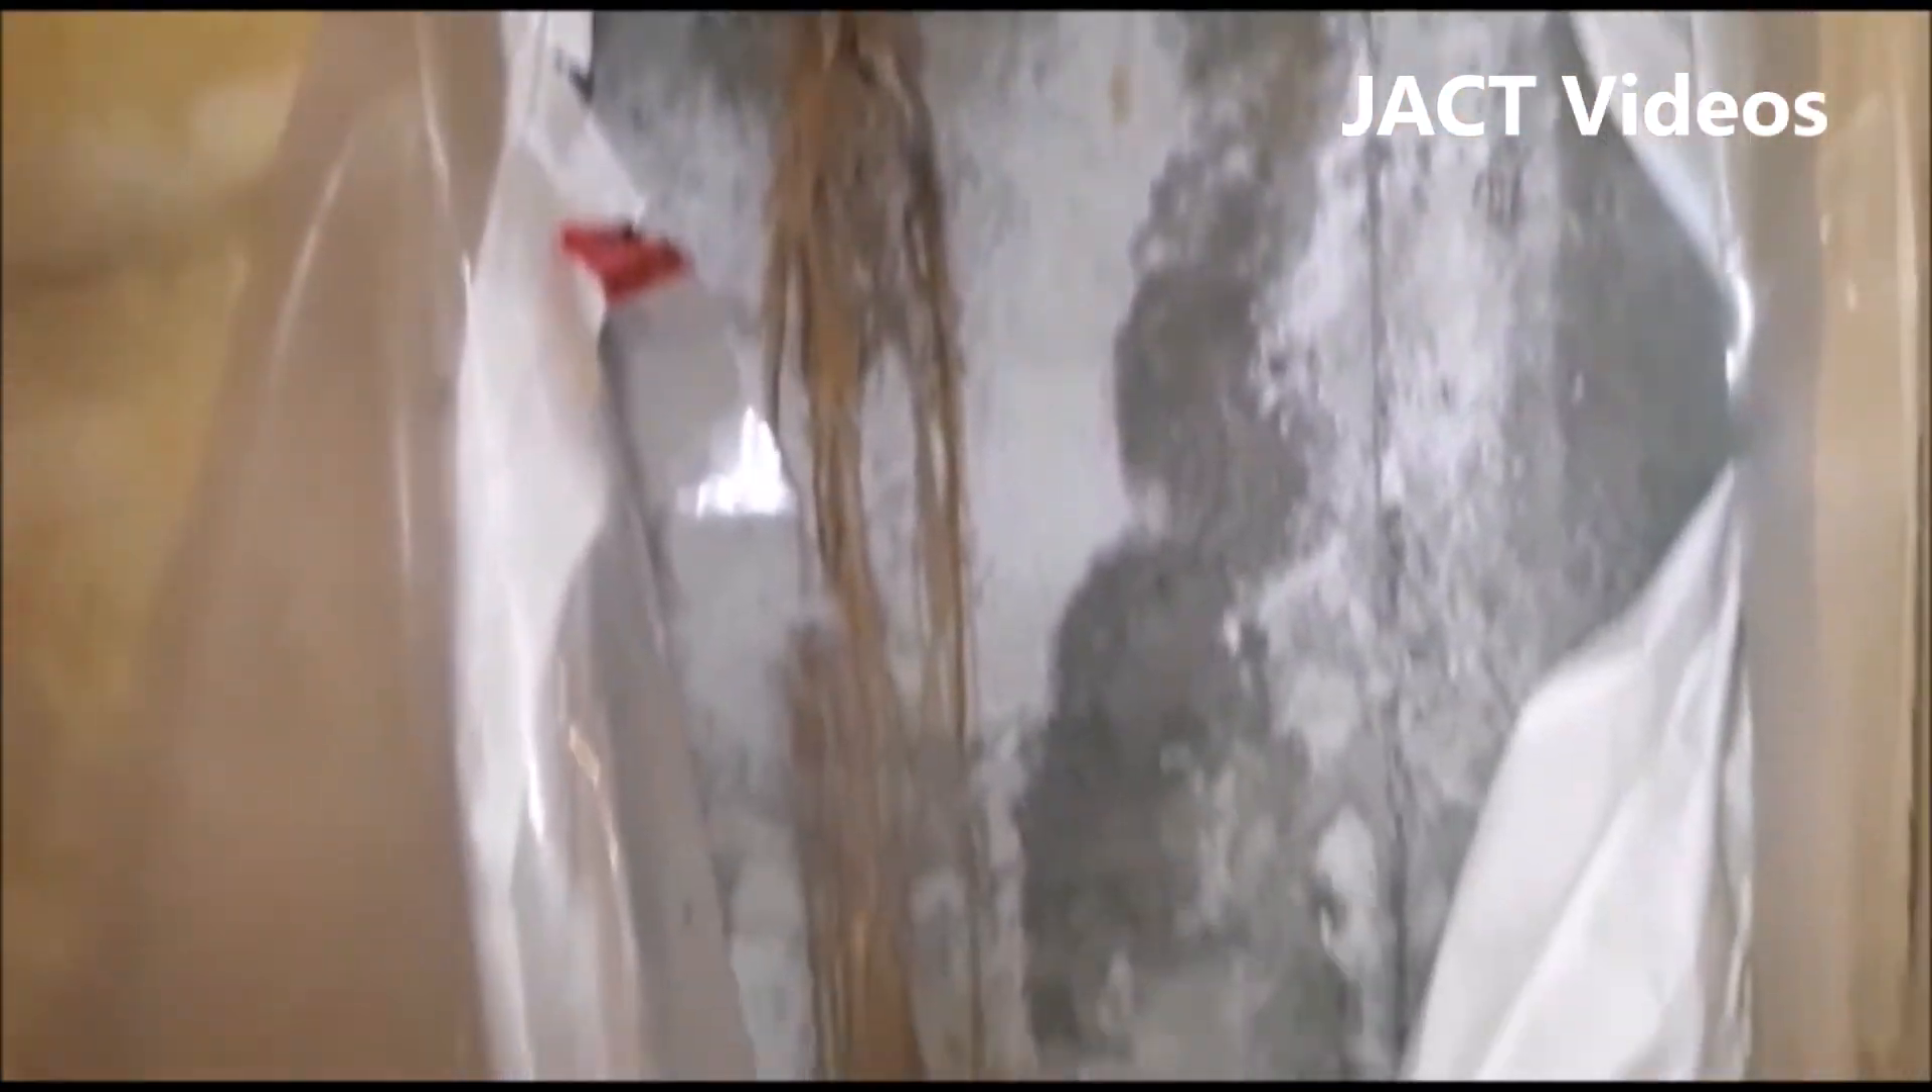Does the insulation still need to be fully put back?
Yes.